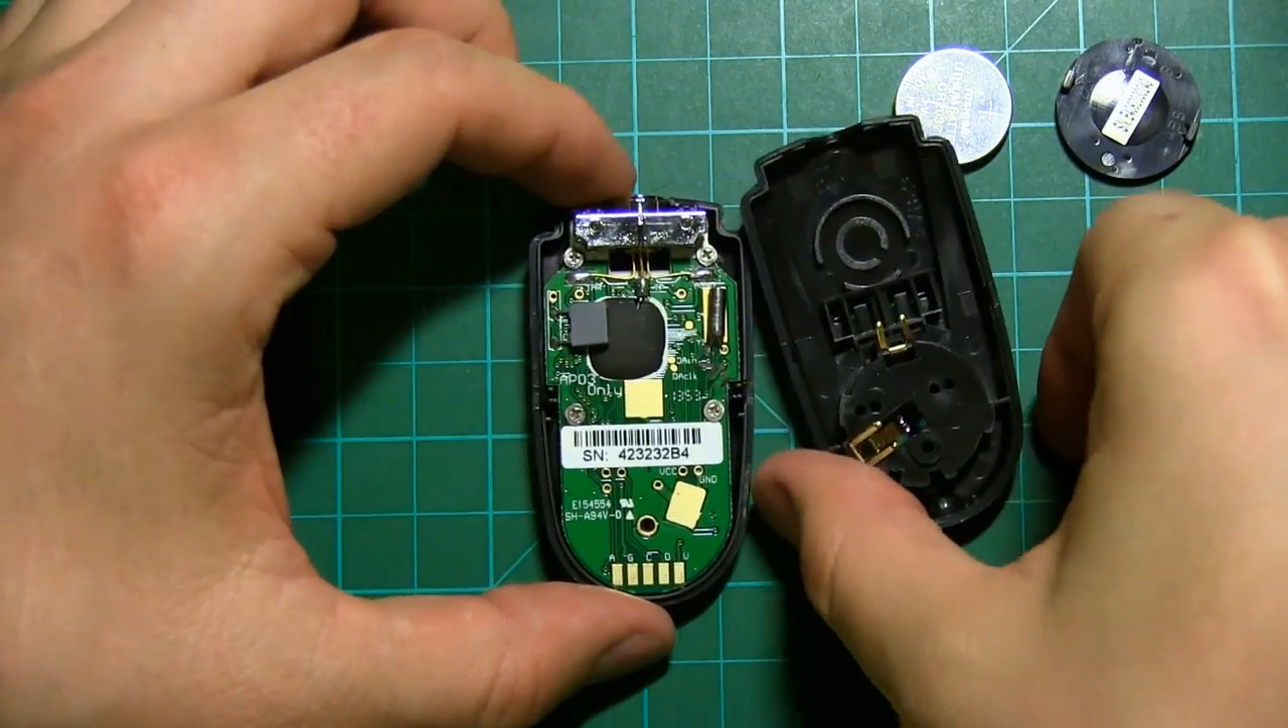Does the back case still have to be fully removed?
No.